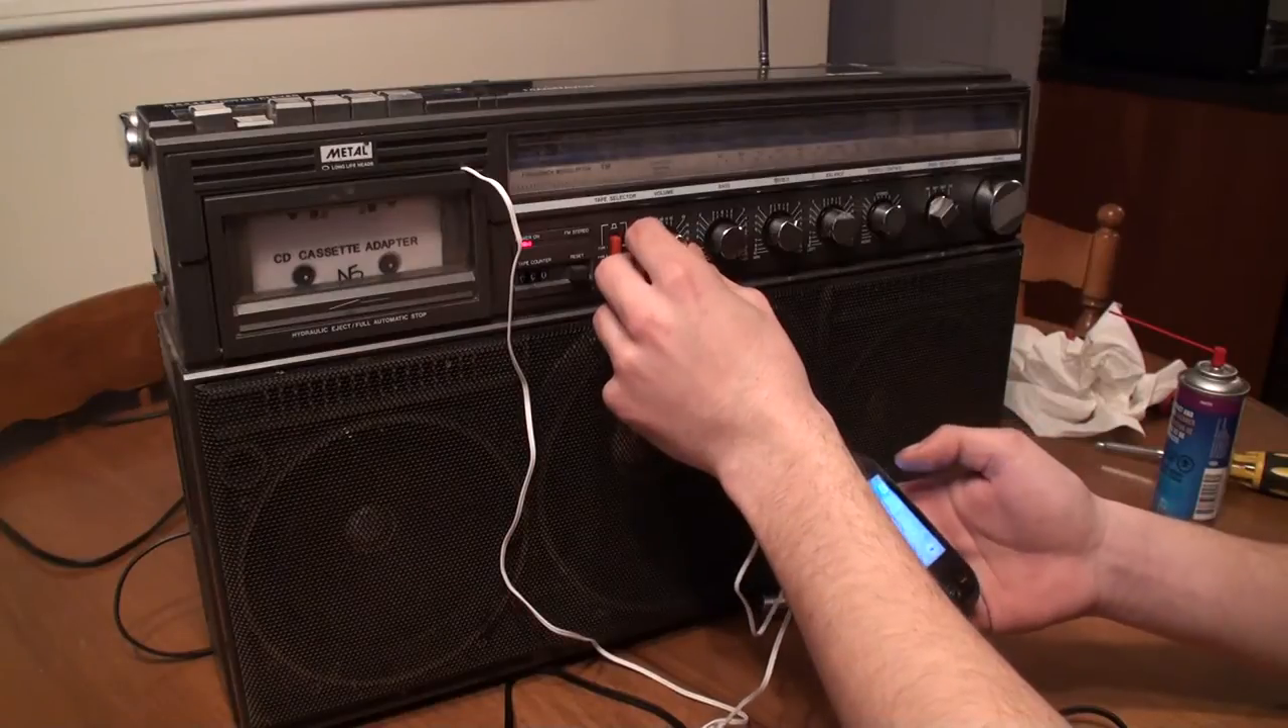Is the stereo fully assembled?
Yes.